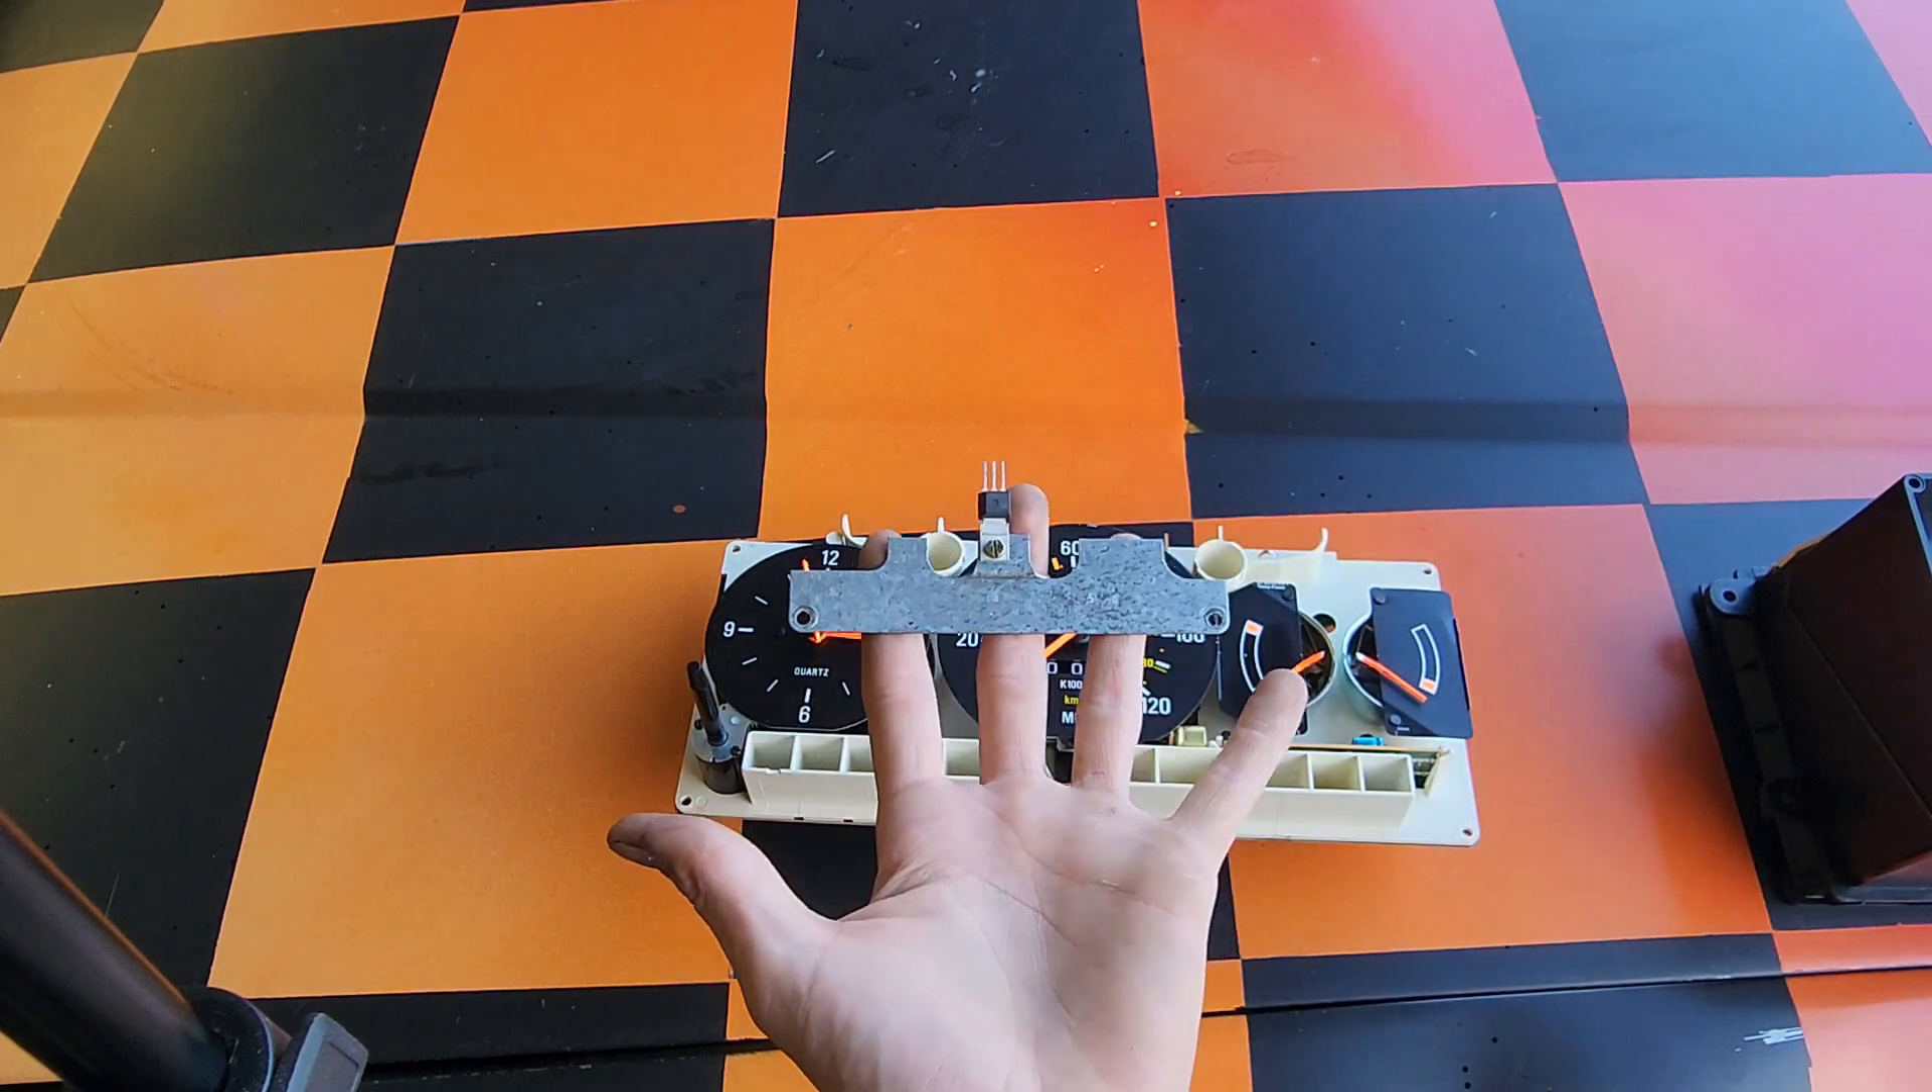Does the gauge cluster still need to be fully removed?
No.